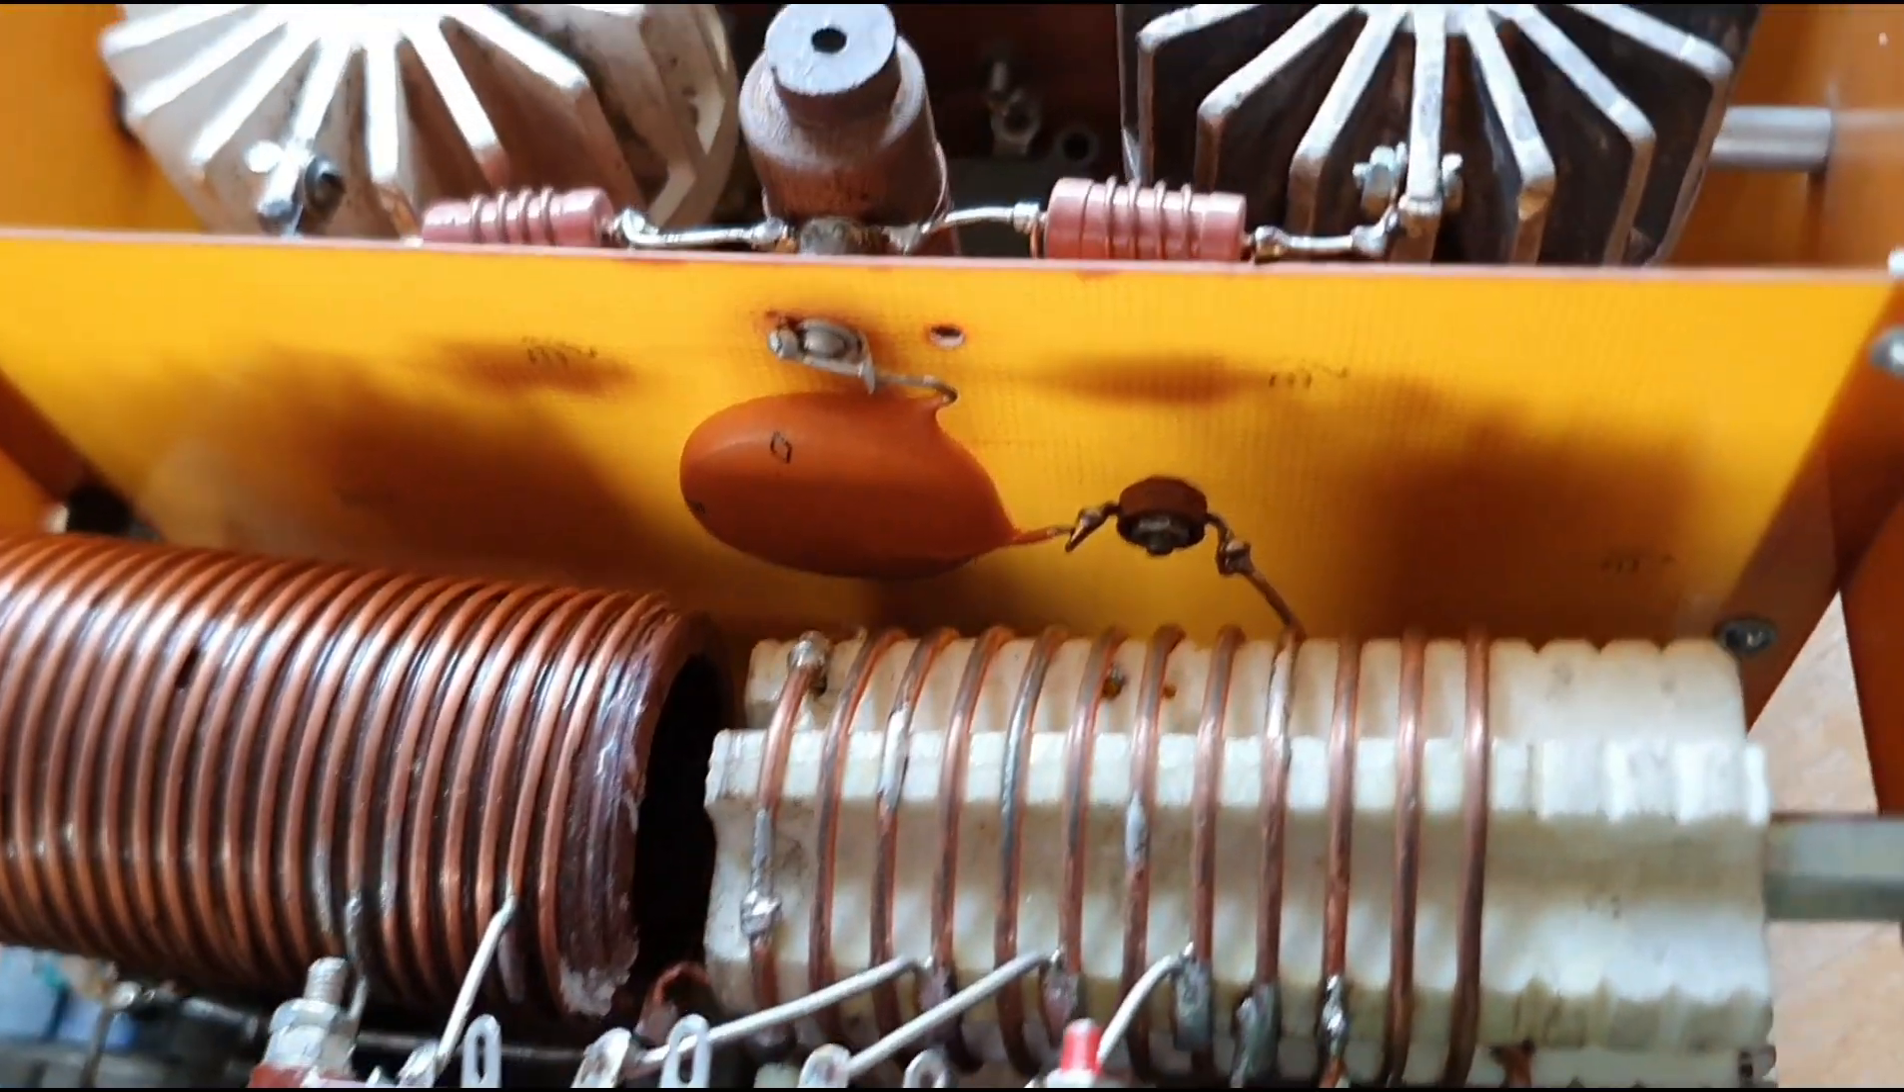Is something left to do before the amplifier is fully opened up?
No.